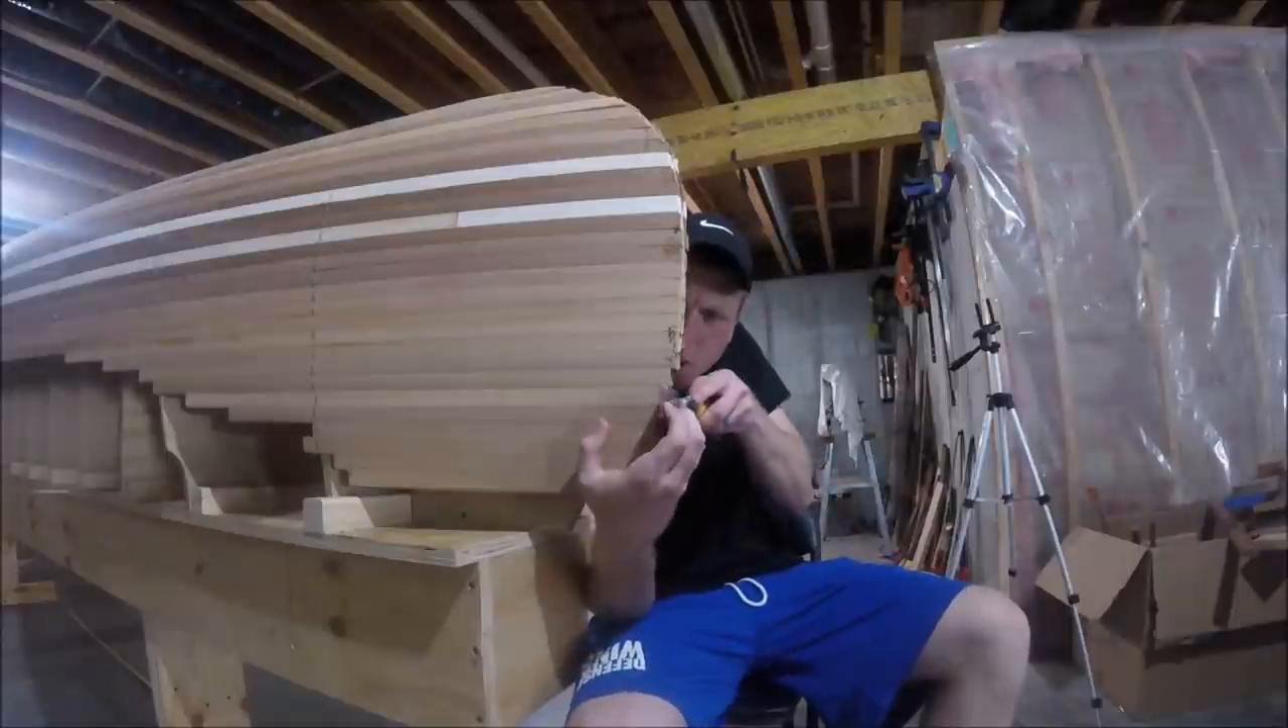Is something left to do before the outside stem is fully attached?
Yes.